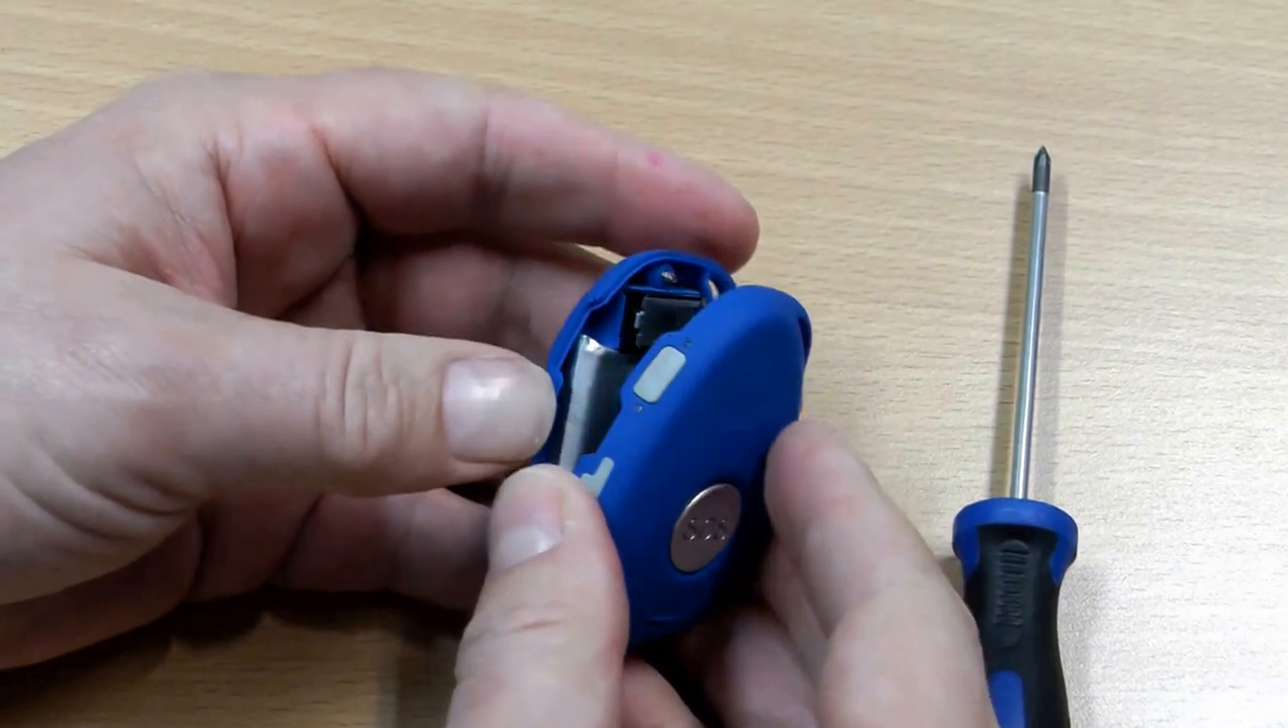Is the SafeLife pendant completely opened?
No.